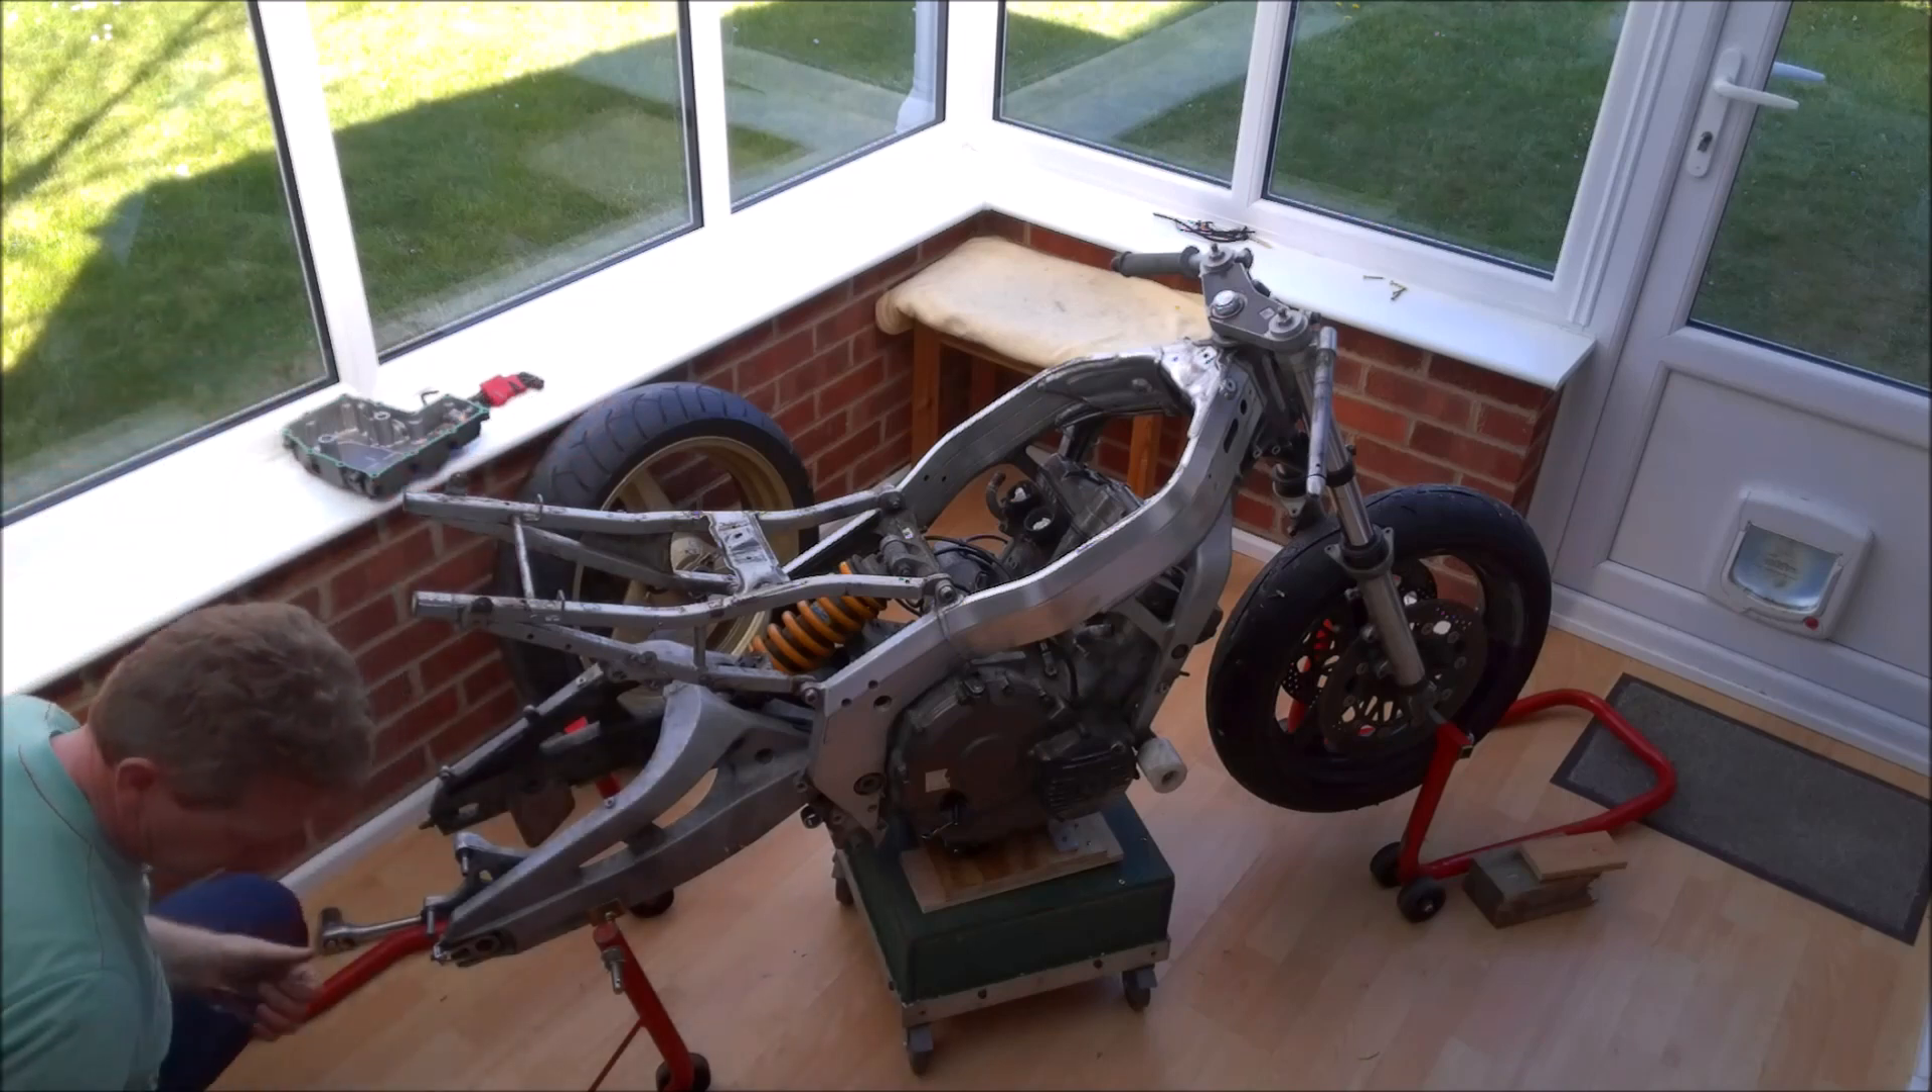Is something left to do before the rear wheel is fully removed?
No.